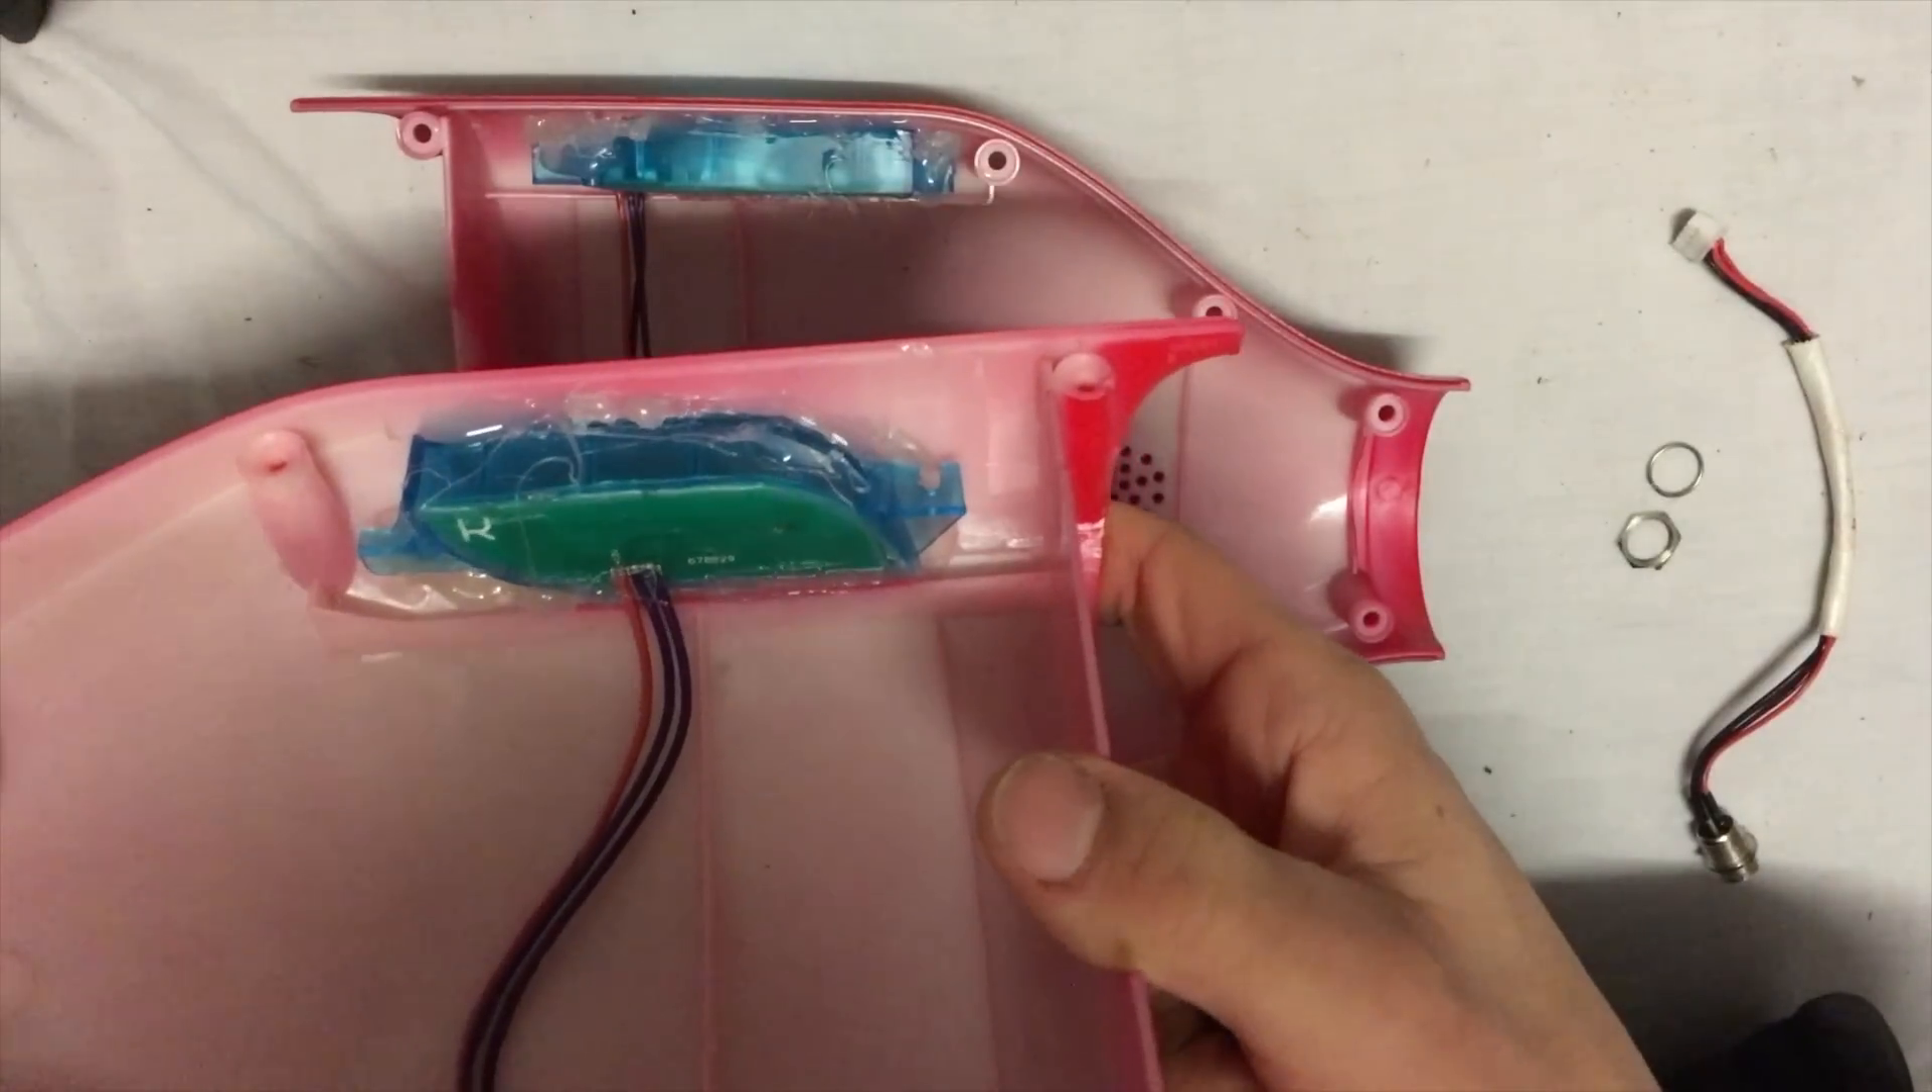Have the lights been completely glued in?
Yes.